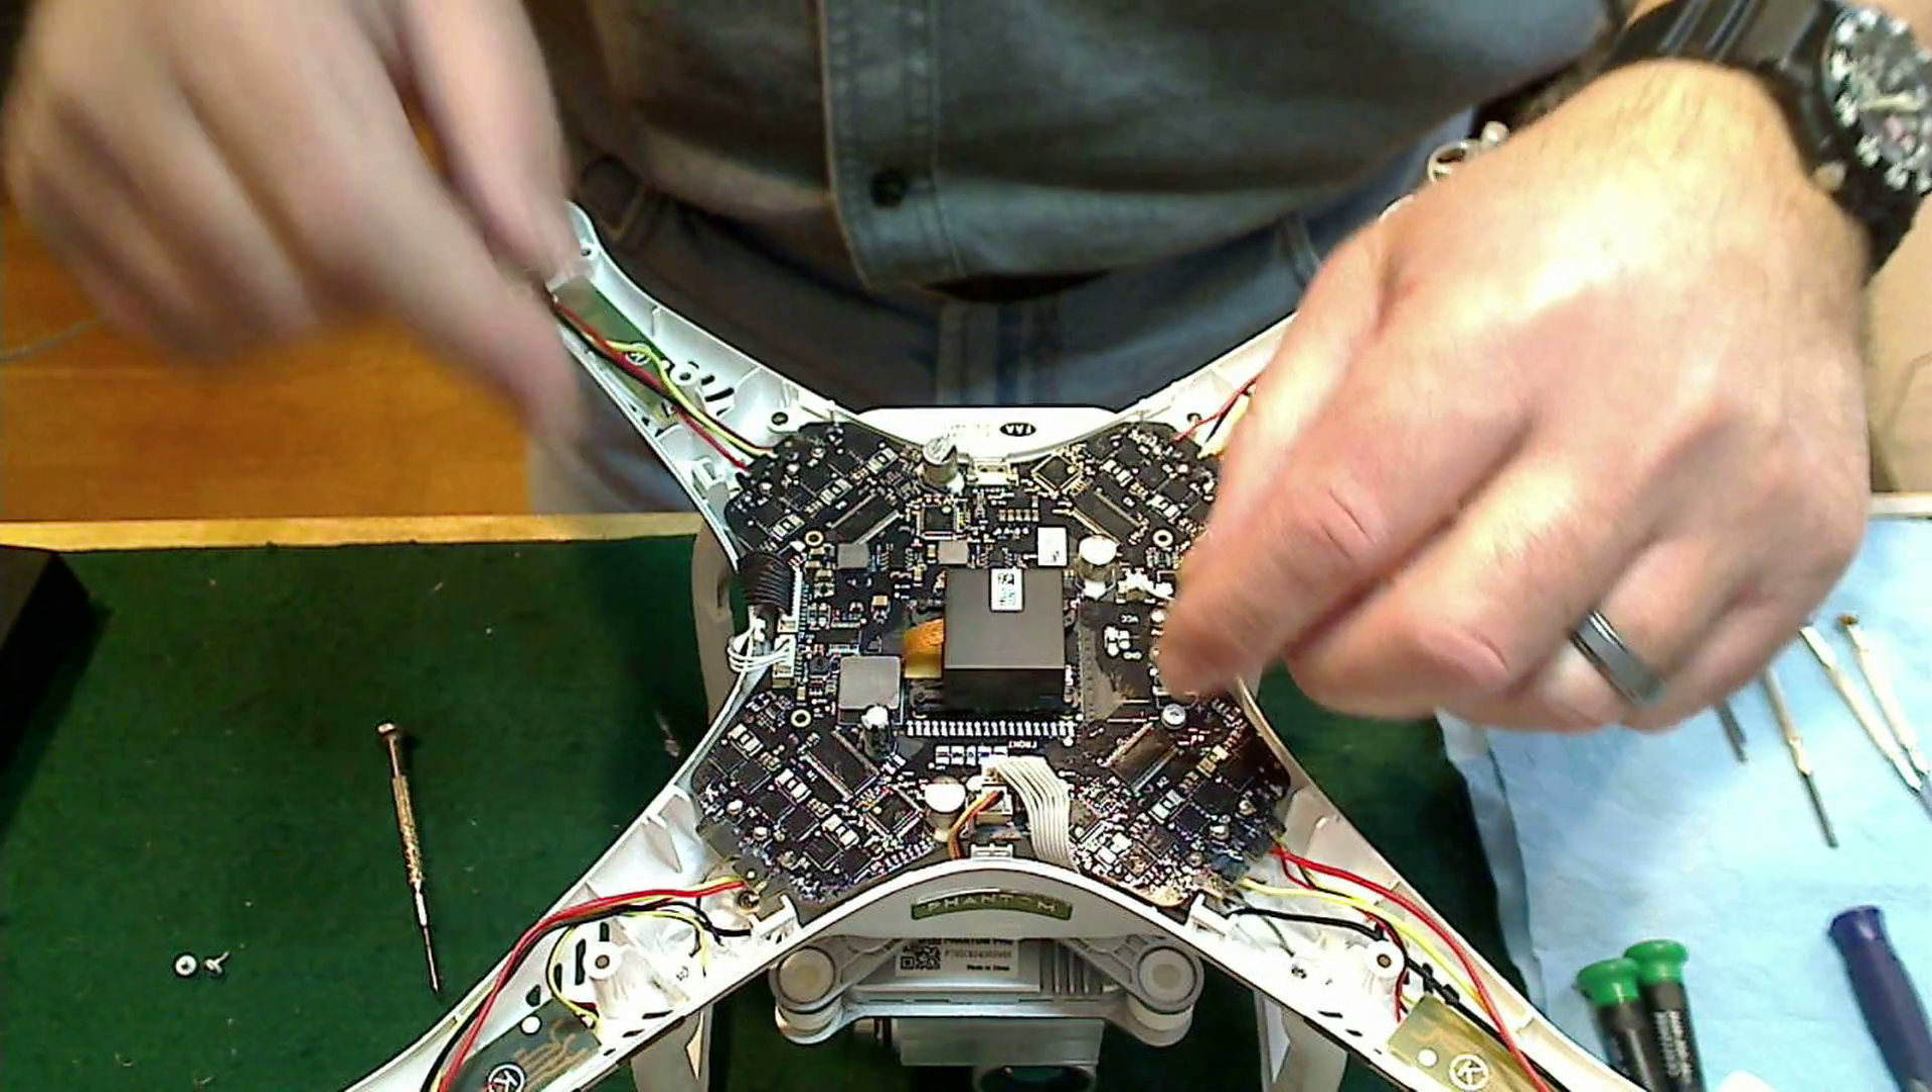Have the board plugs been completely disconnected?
No.